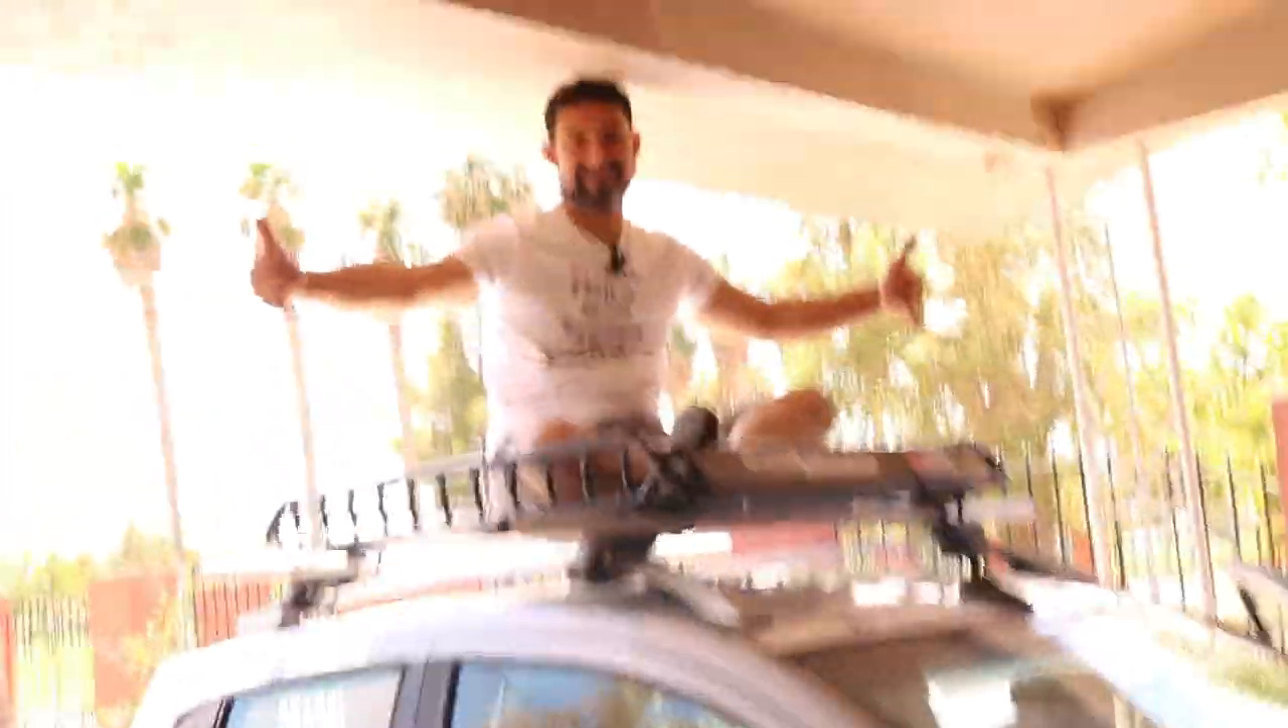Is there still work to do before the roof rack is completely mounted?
No.